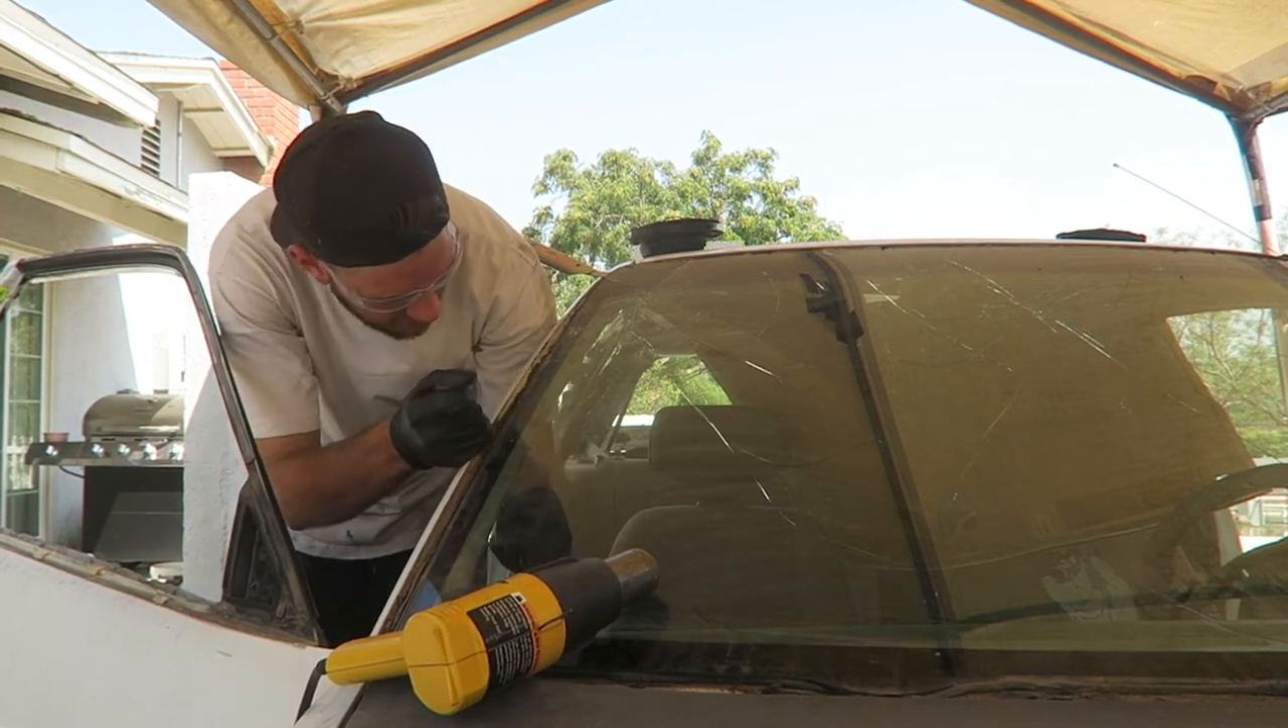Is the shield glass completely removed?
No.